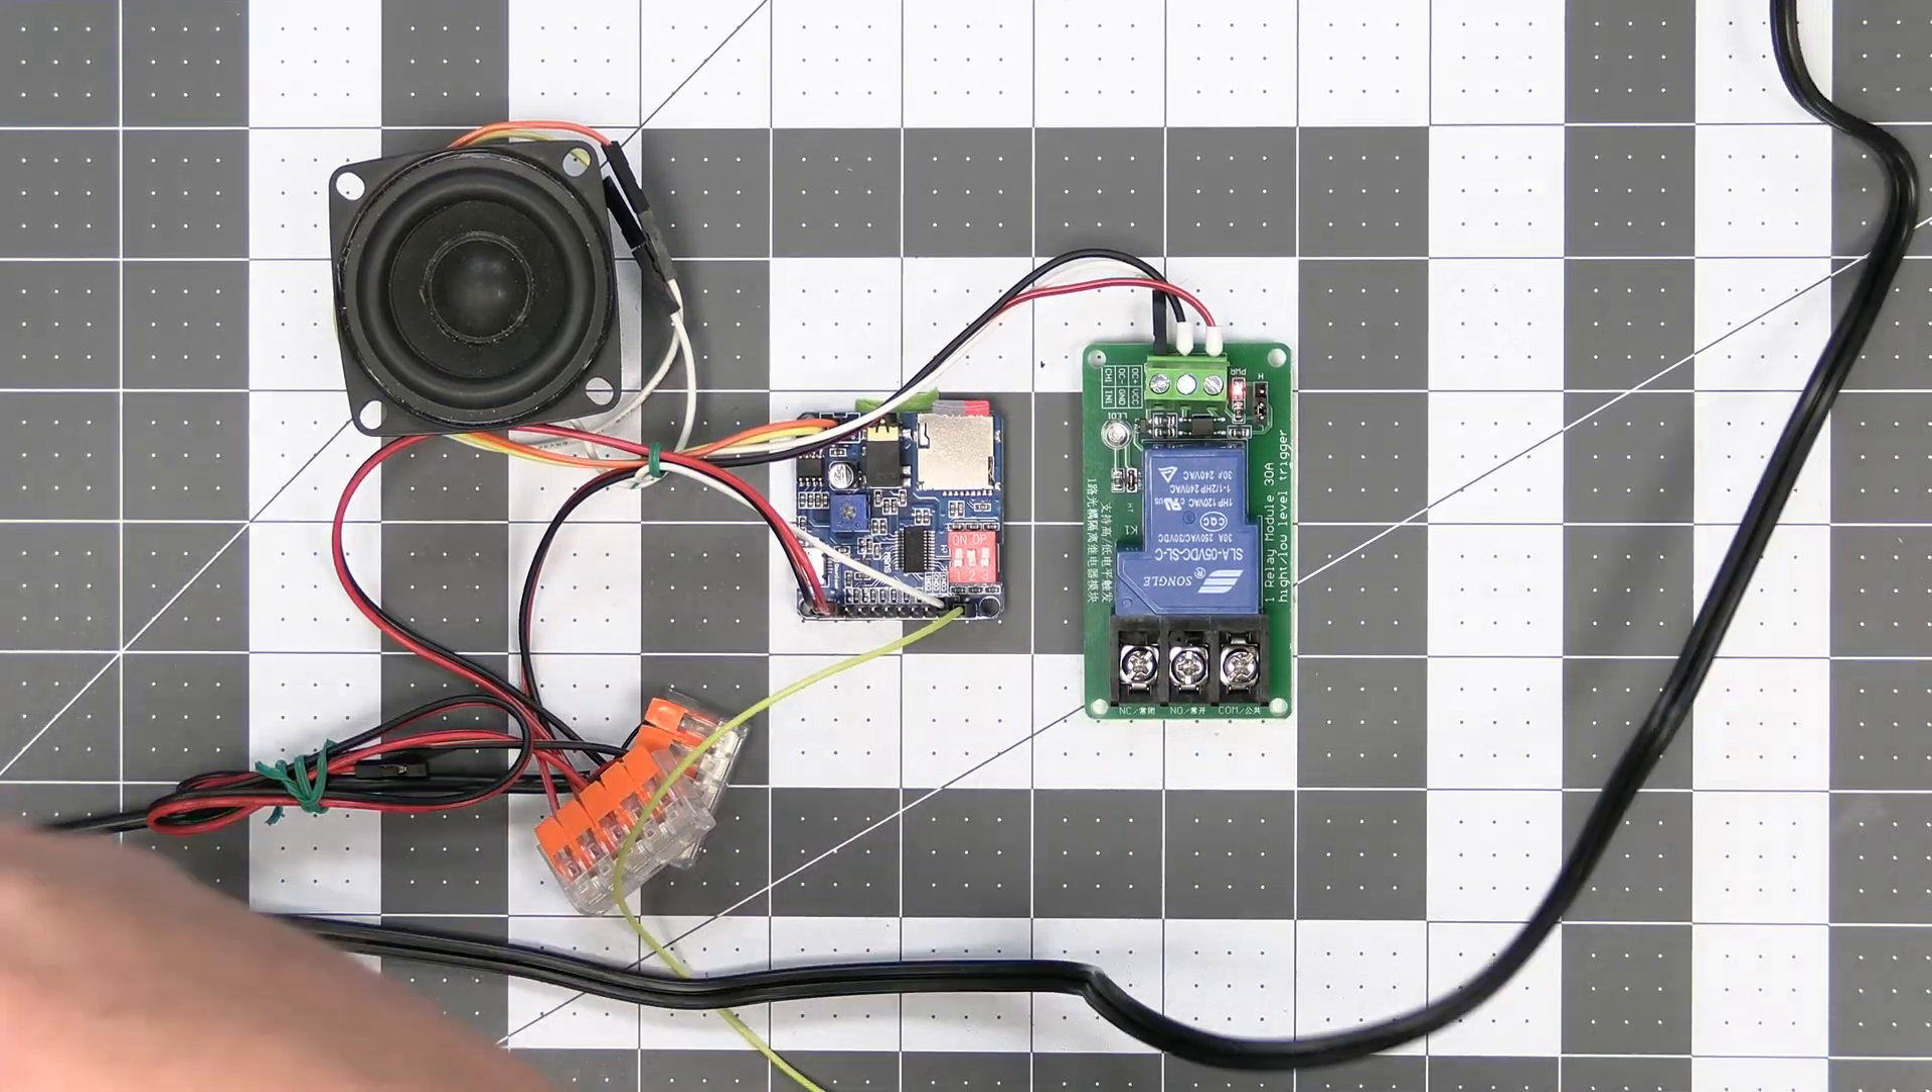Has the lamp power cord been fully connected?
No.